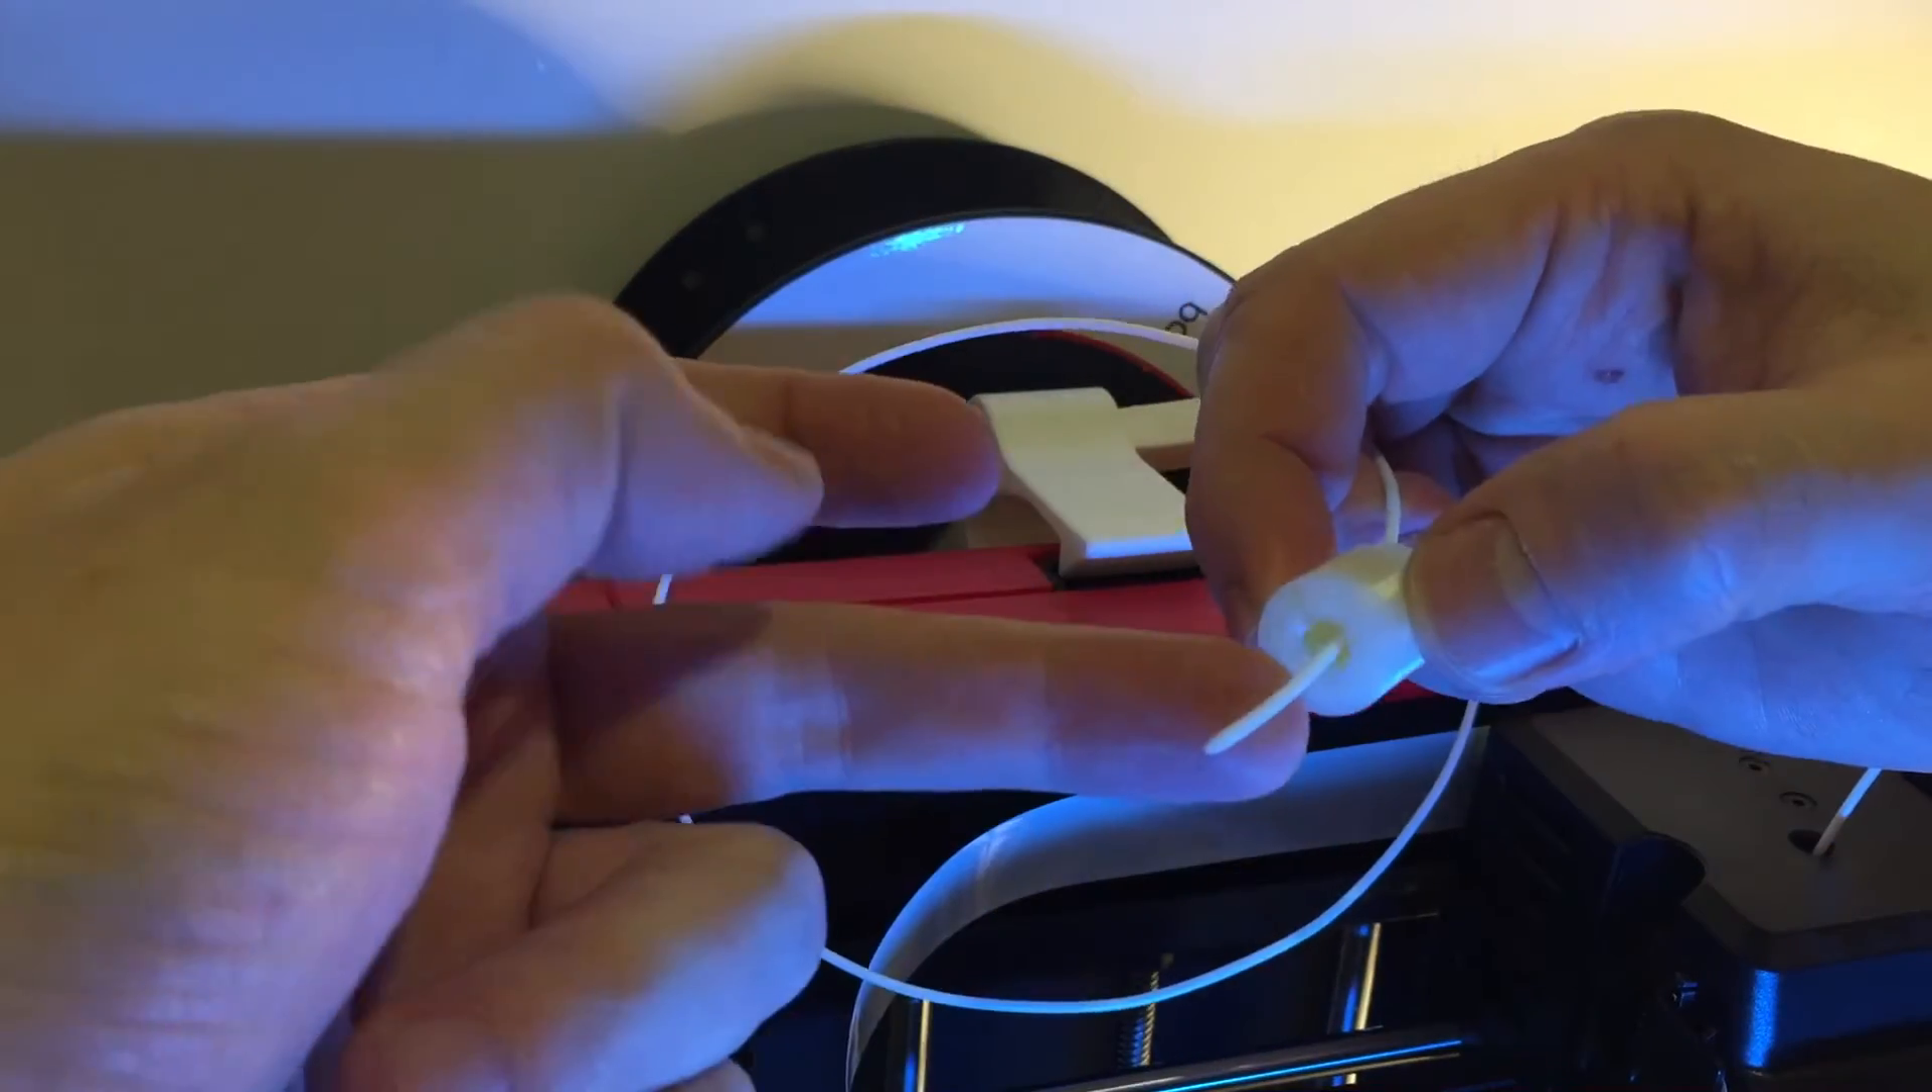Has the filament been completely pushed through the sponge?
Yes.